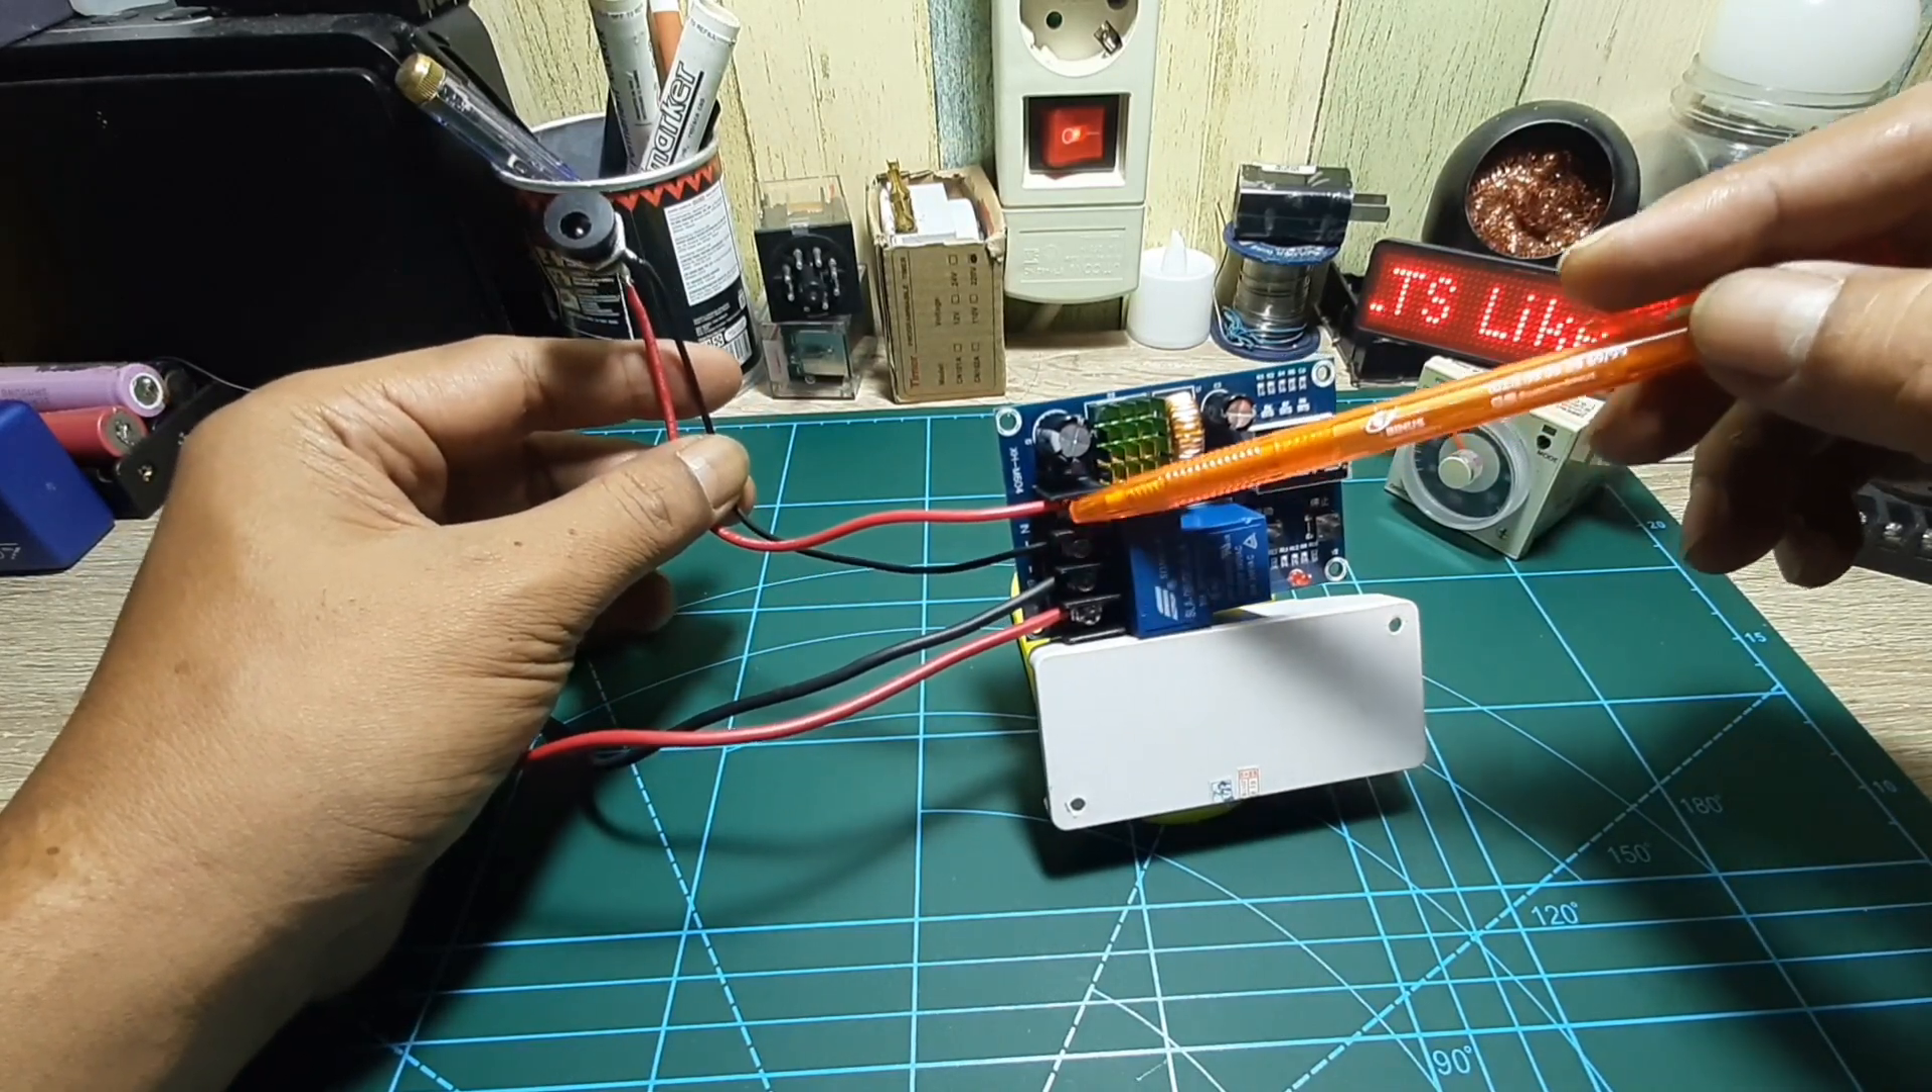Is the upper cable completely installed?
Yes.